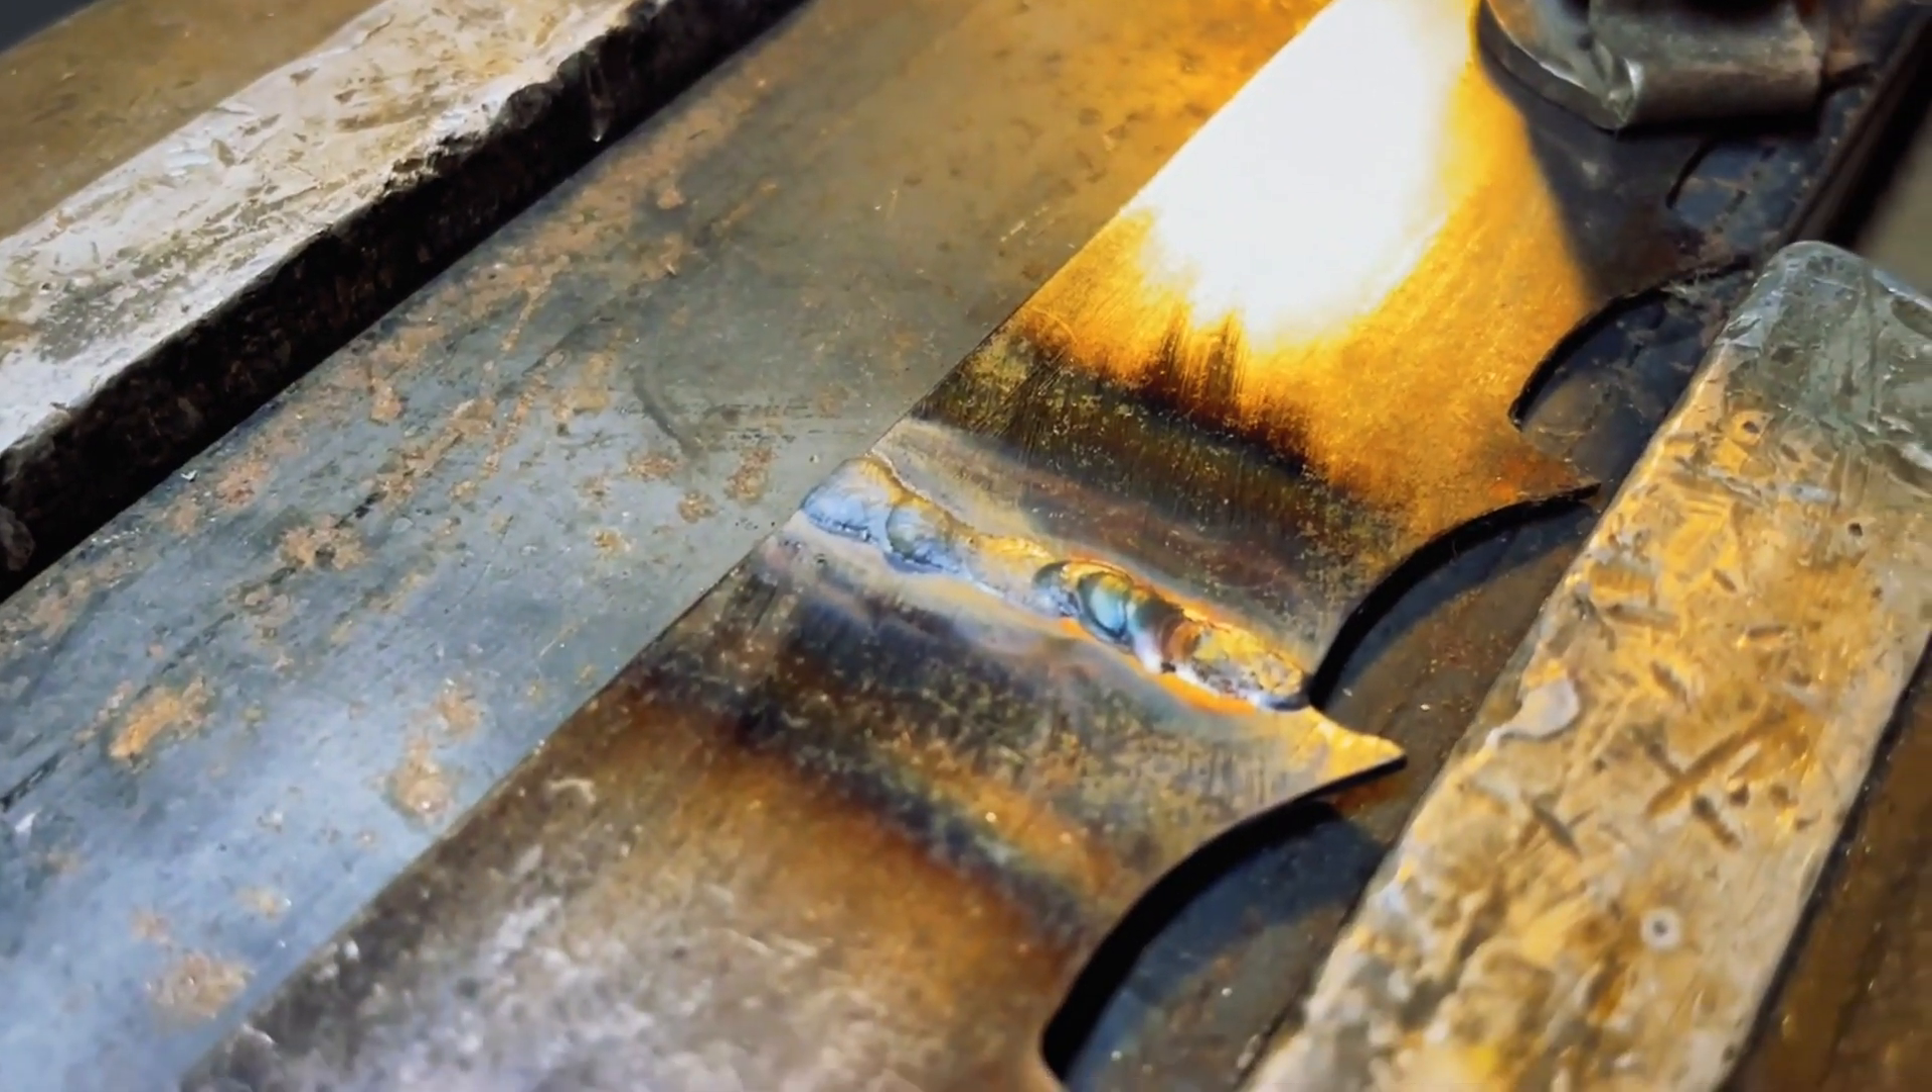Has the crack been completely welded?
Yes.